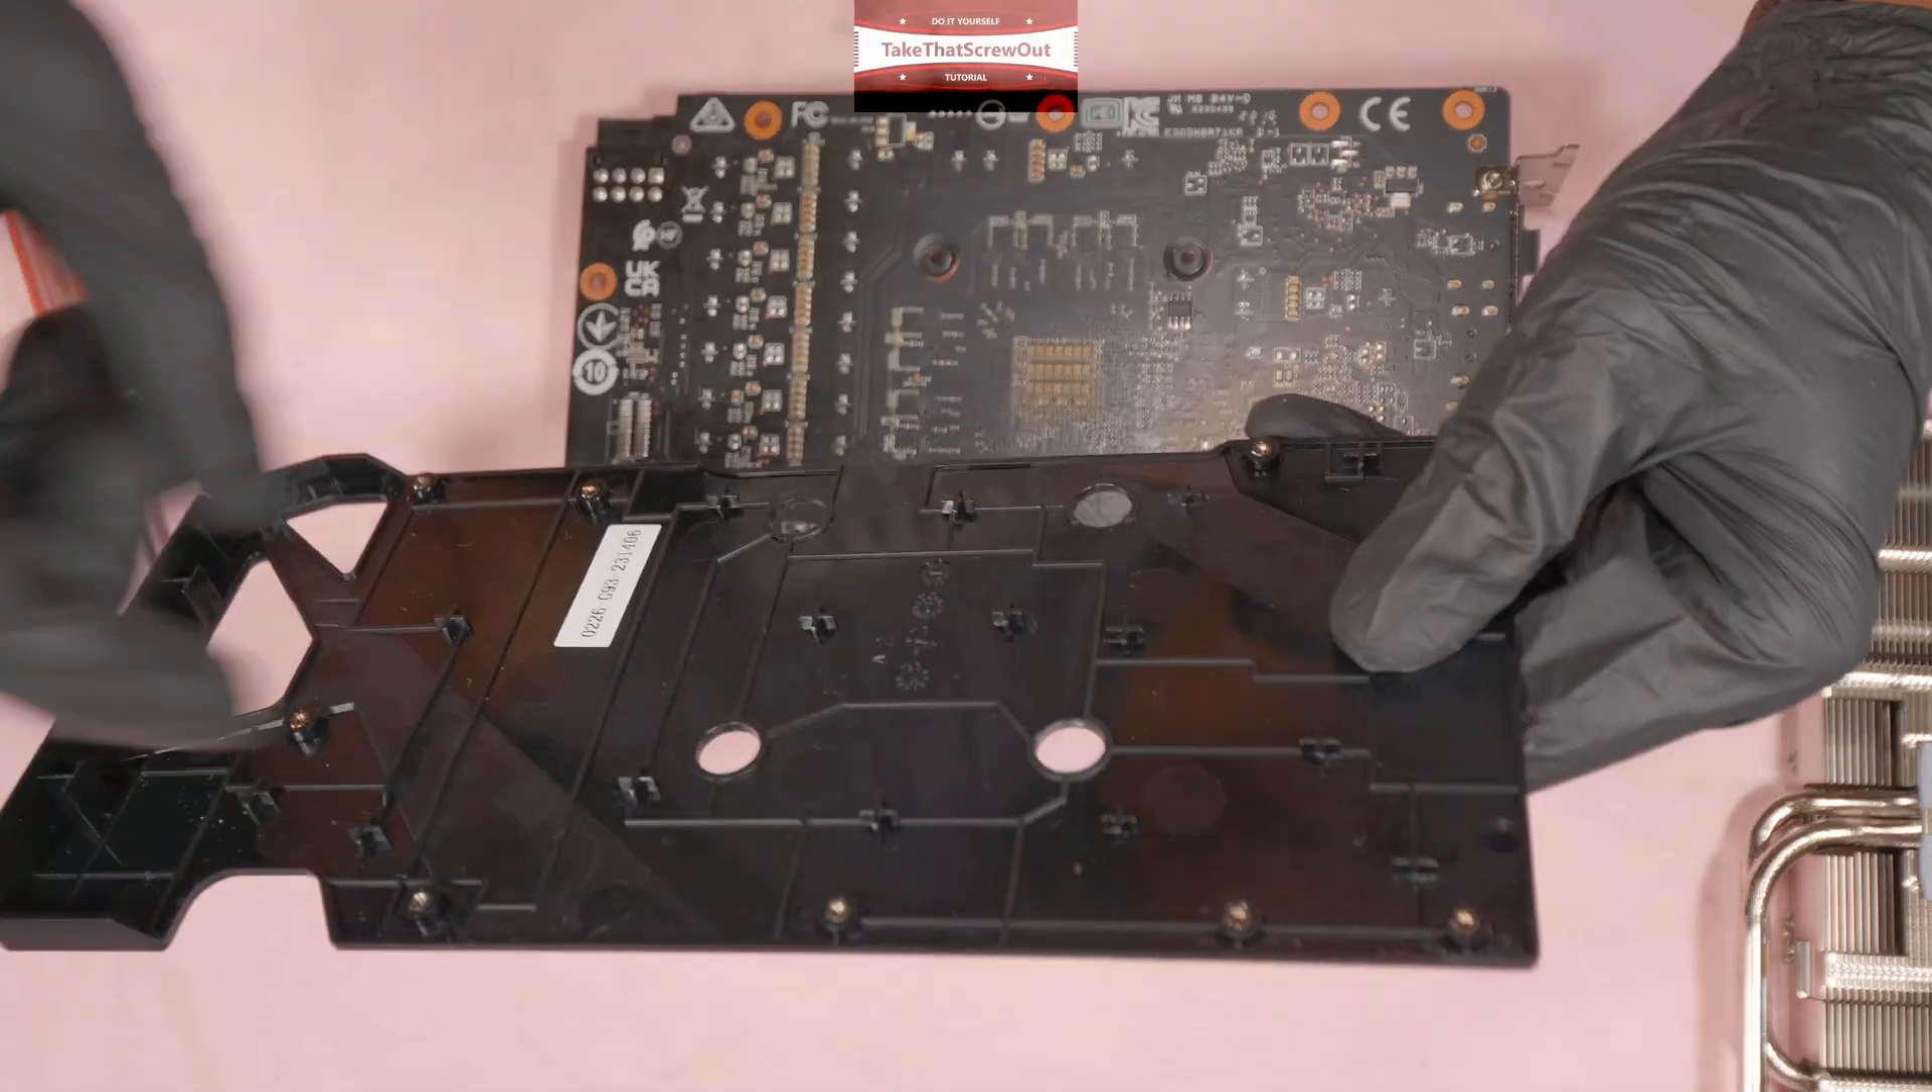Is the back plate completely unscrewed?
Yes.